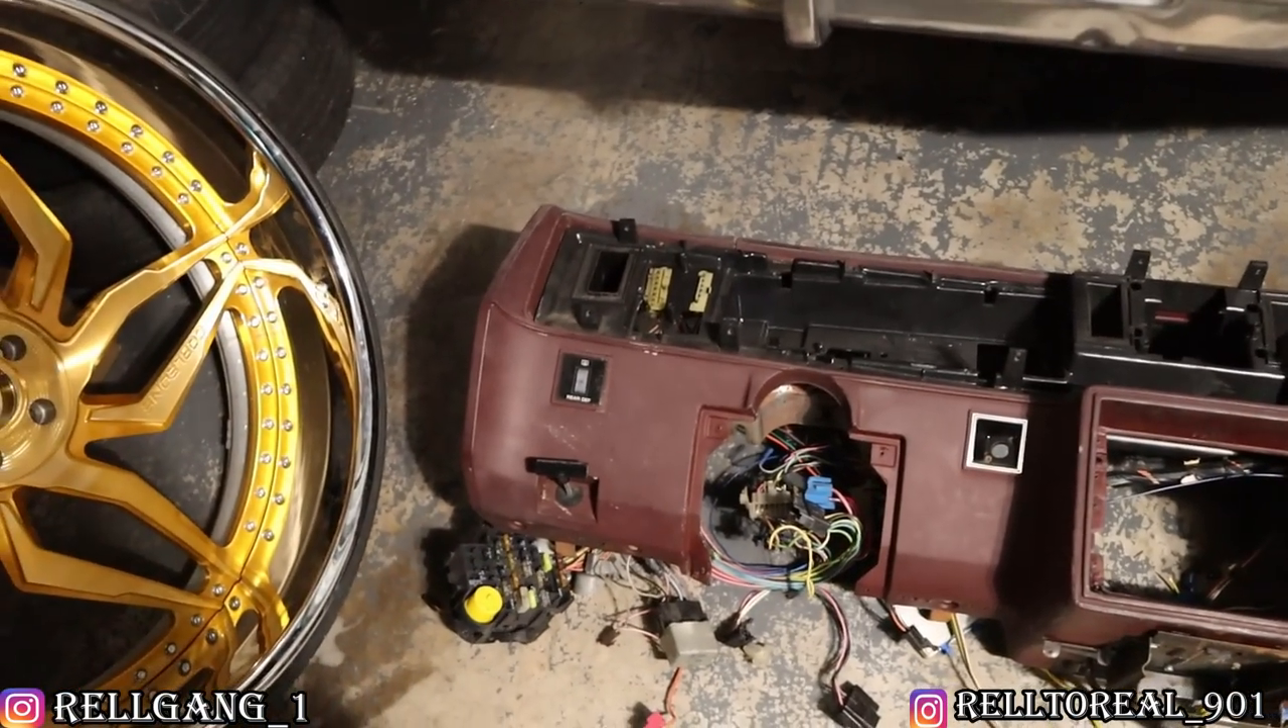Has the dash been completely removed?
Yes.